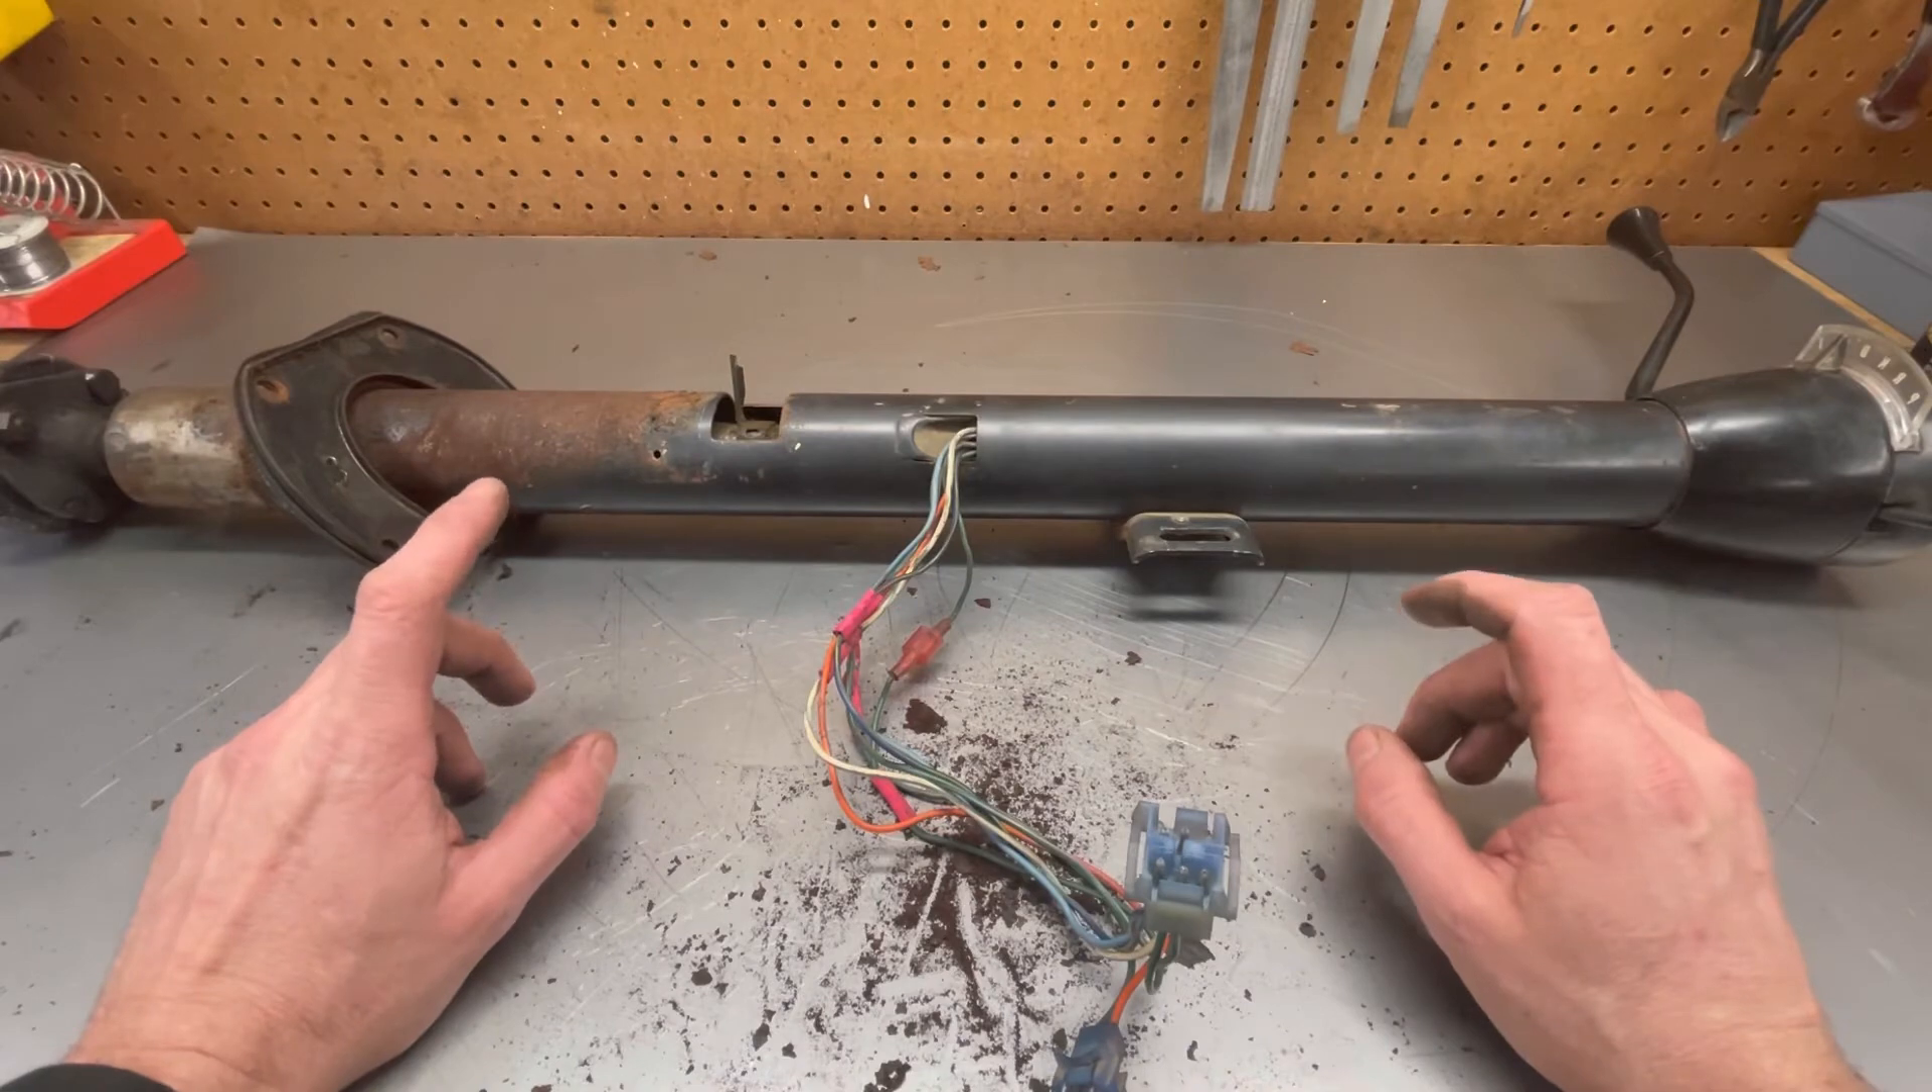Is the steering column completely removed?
Yes.